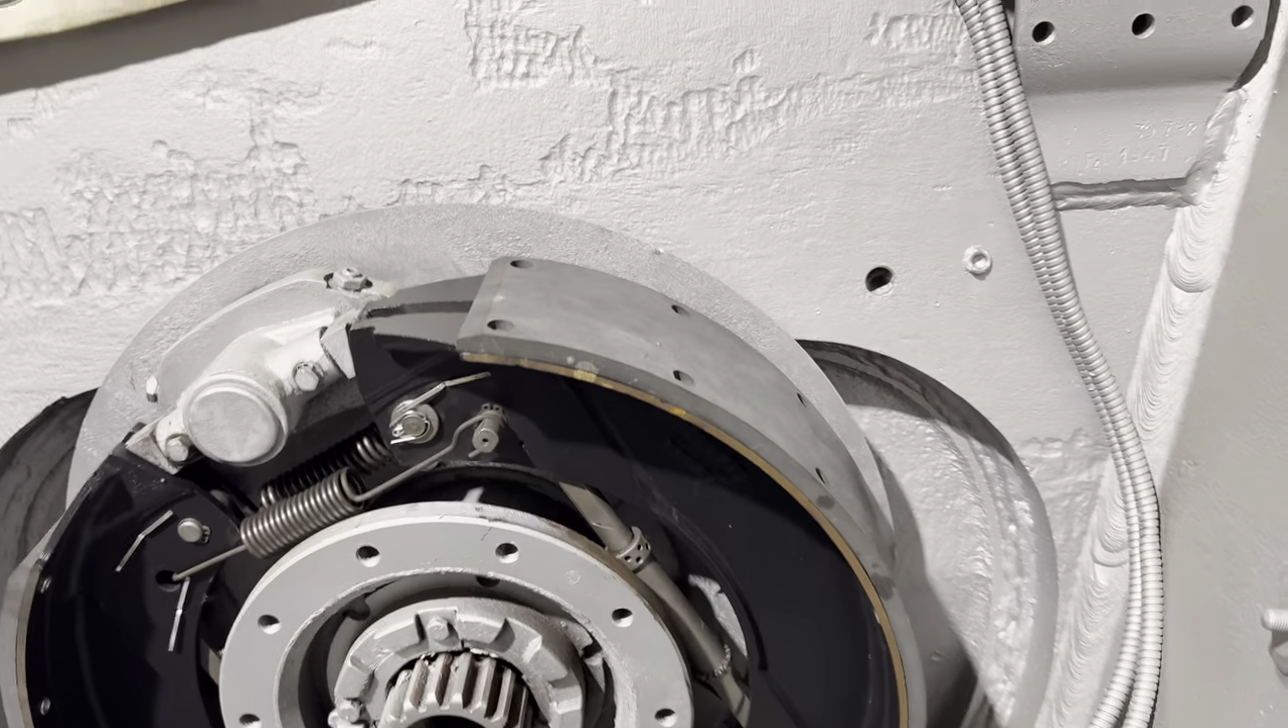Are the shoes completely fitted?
Yes.